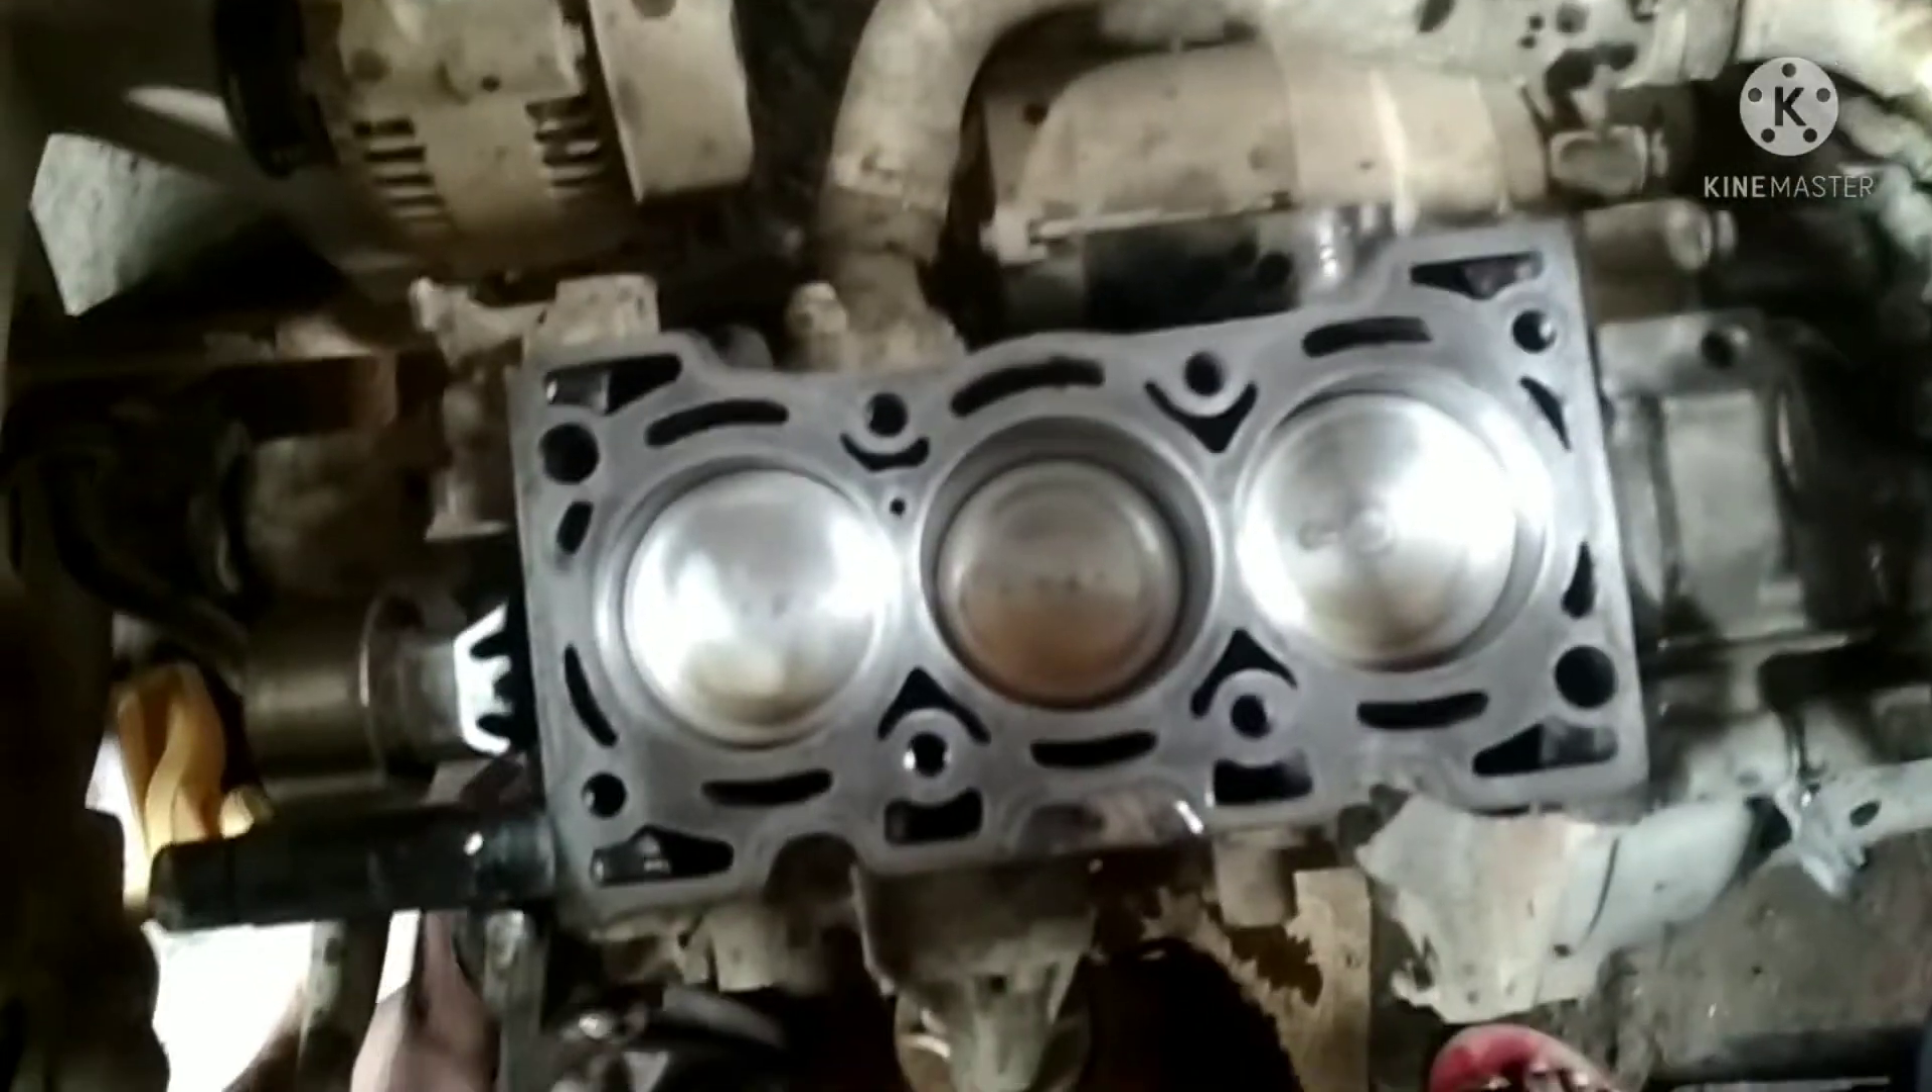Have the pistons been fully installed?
Yes.